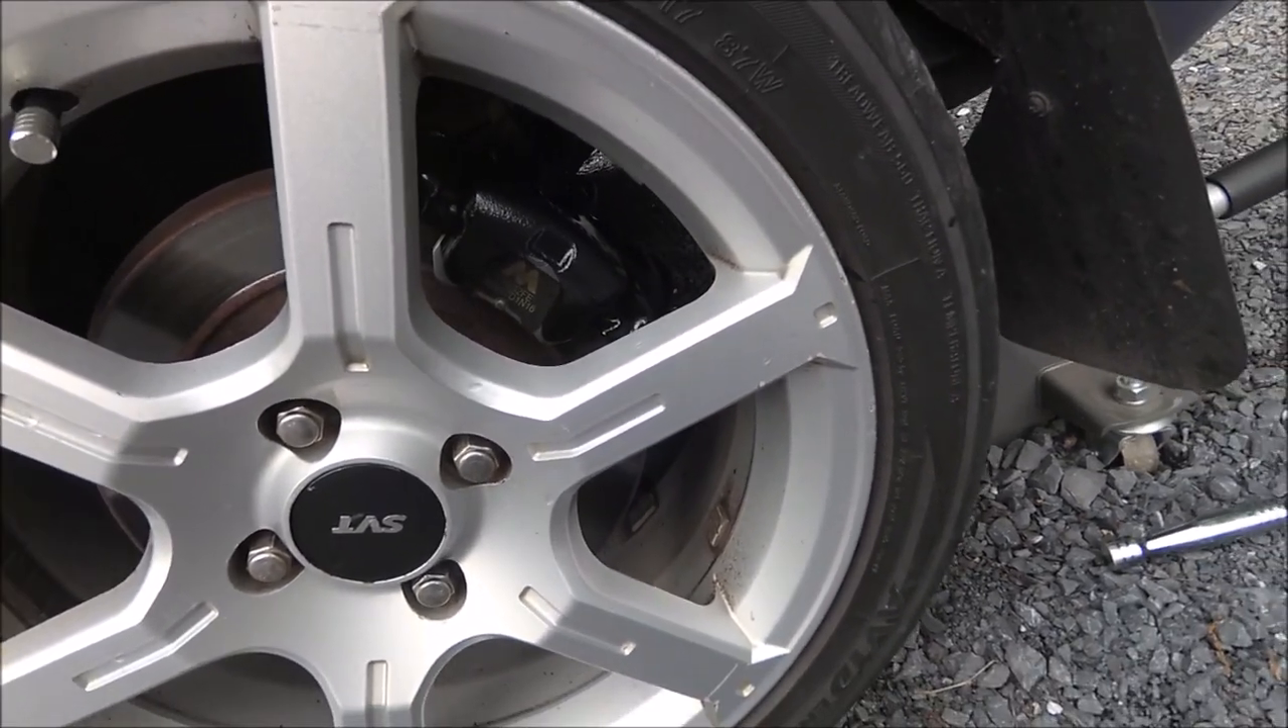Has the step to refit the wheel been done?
Yes.